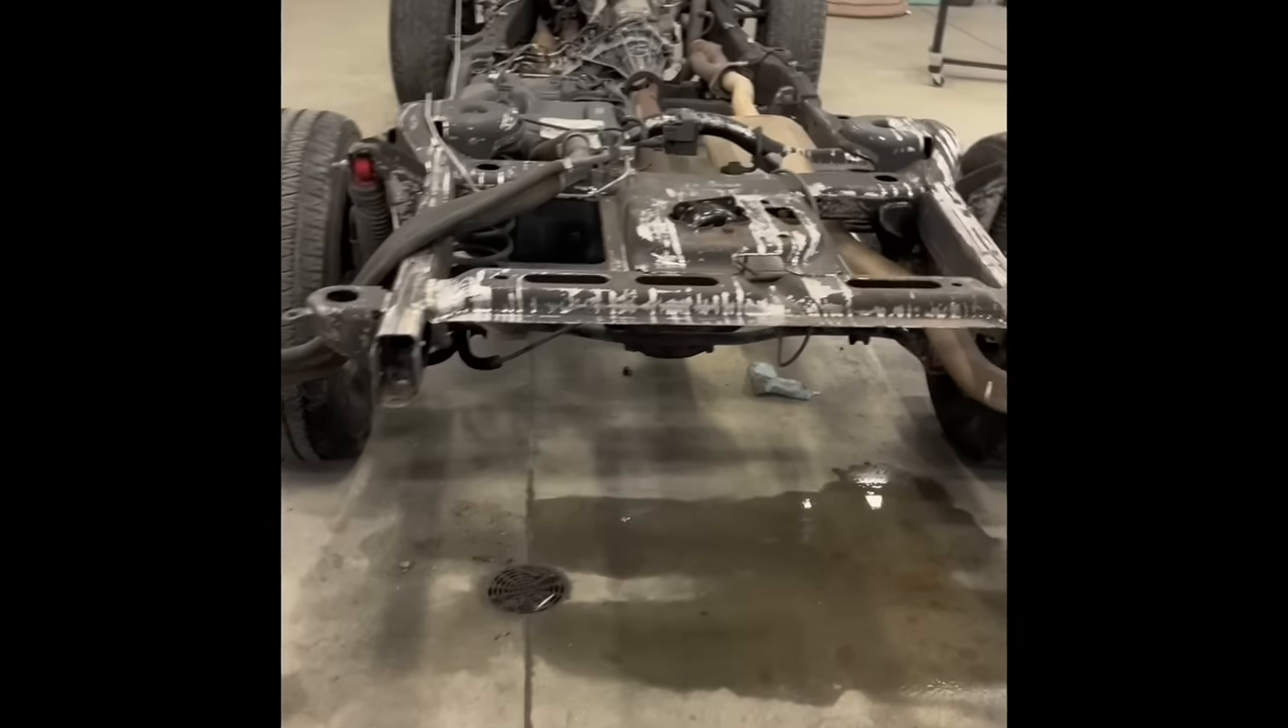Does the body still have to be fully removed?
No.